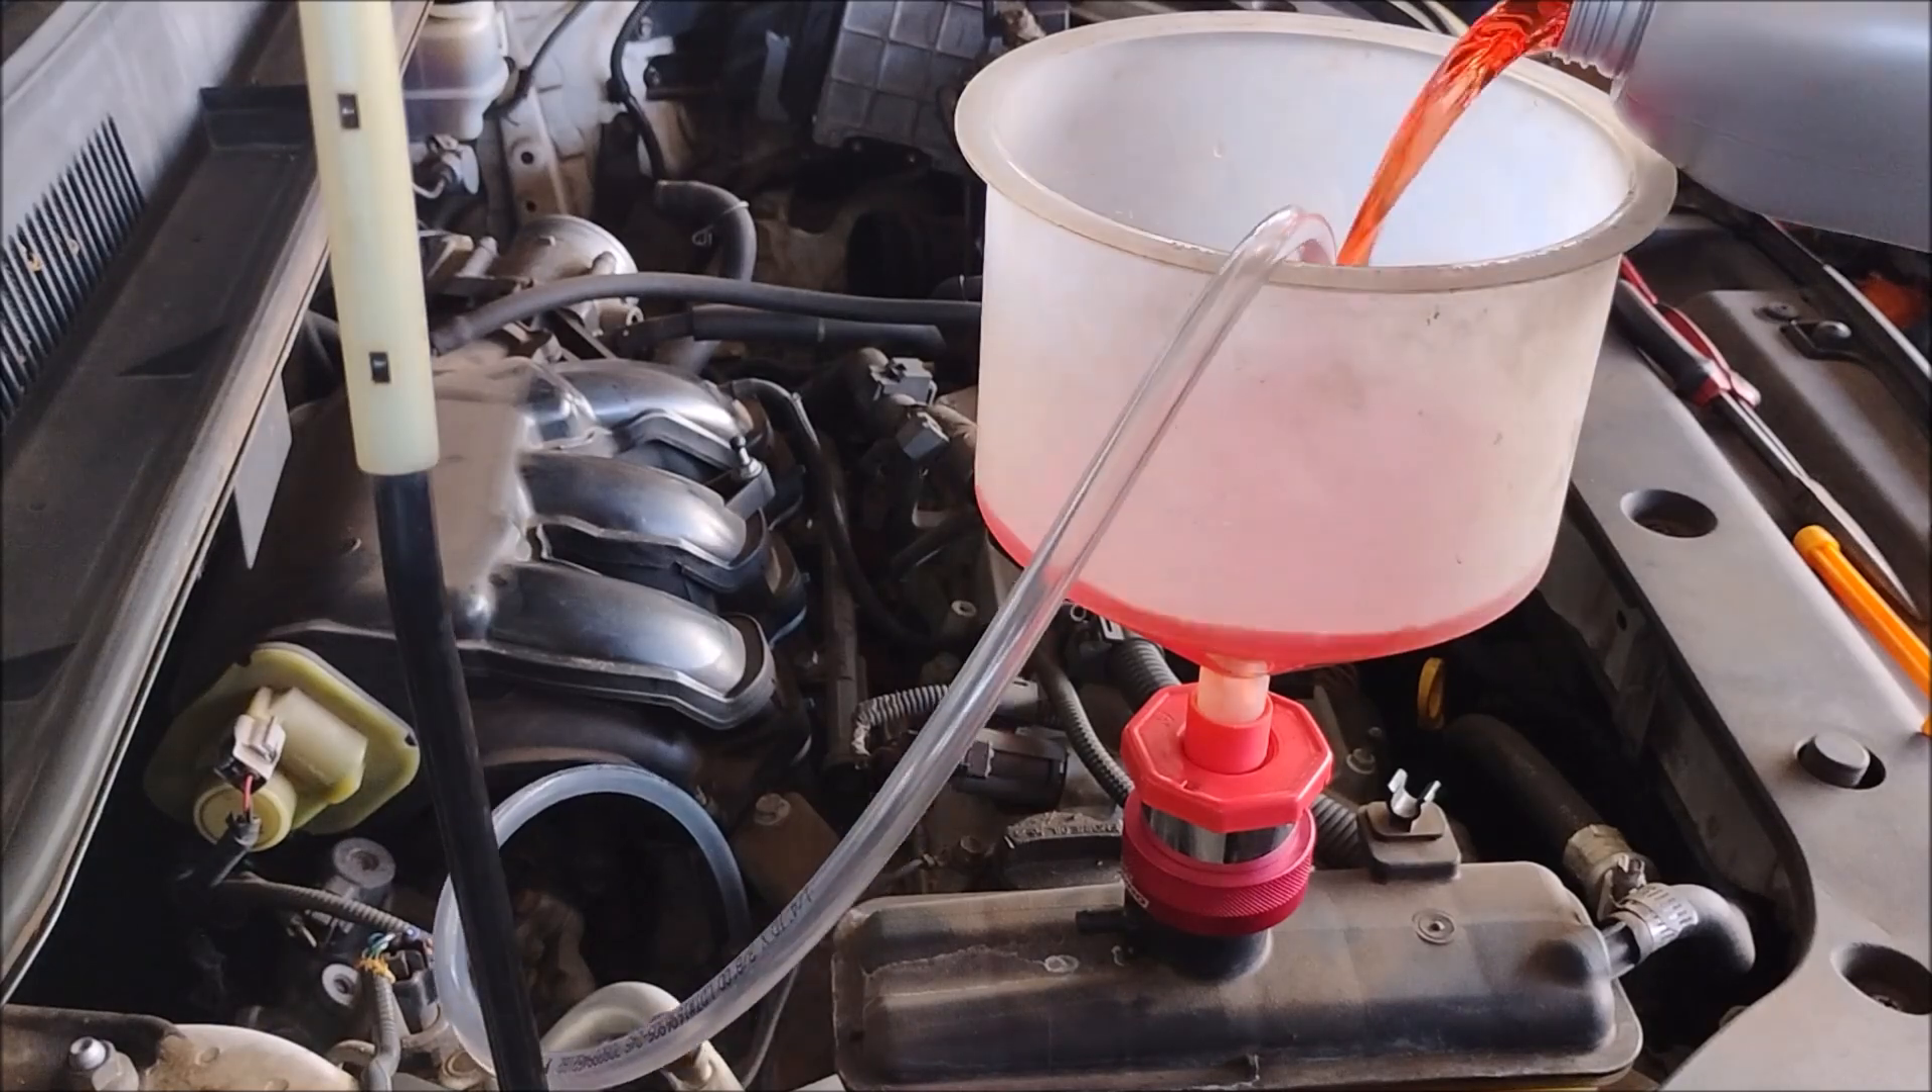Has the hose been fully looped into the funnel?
Yes.